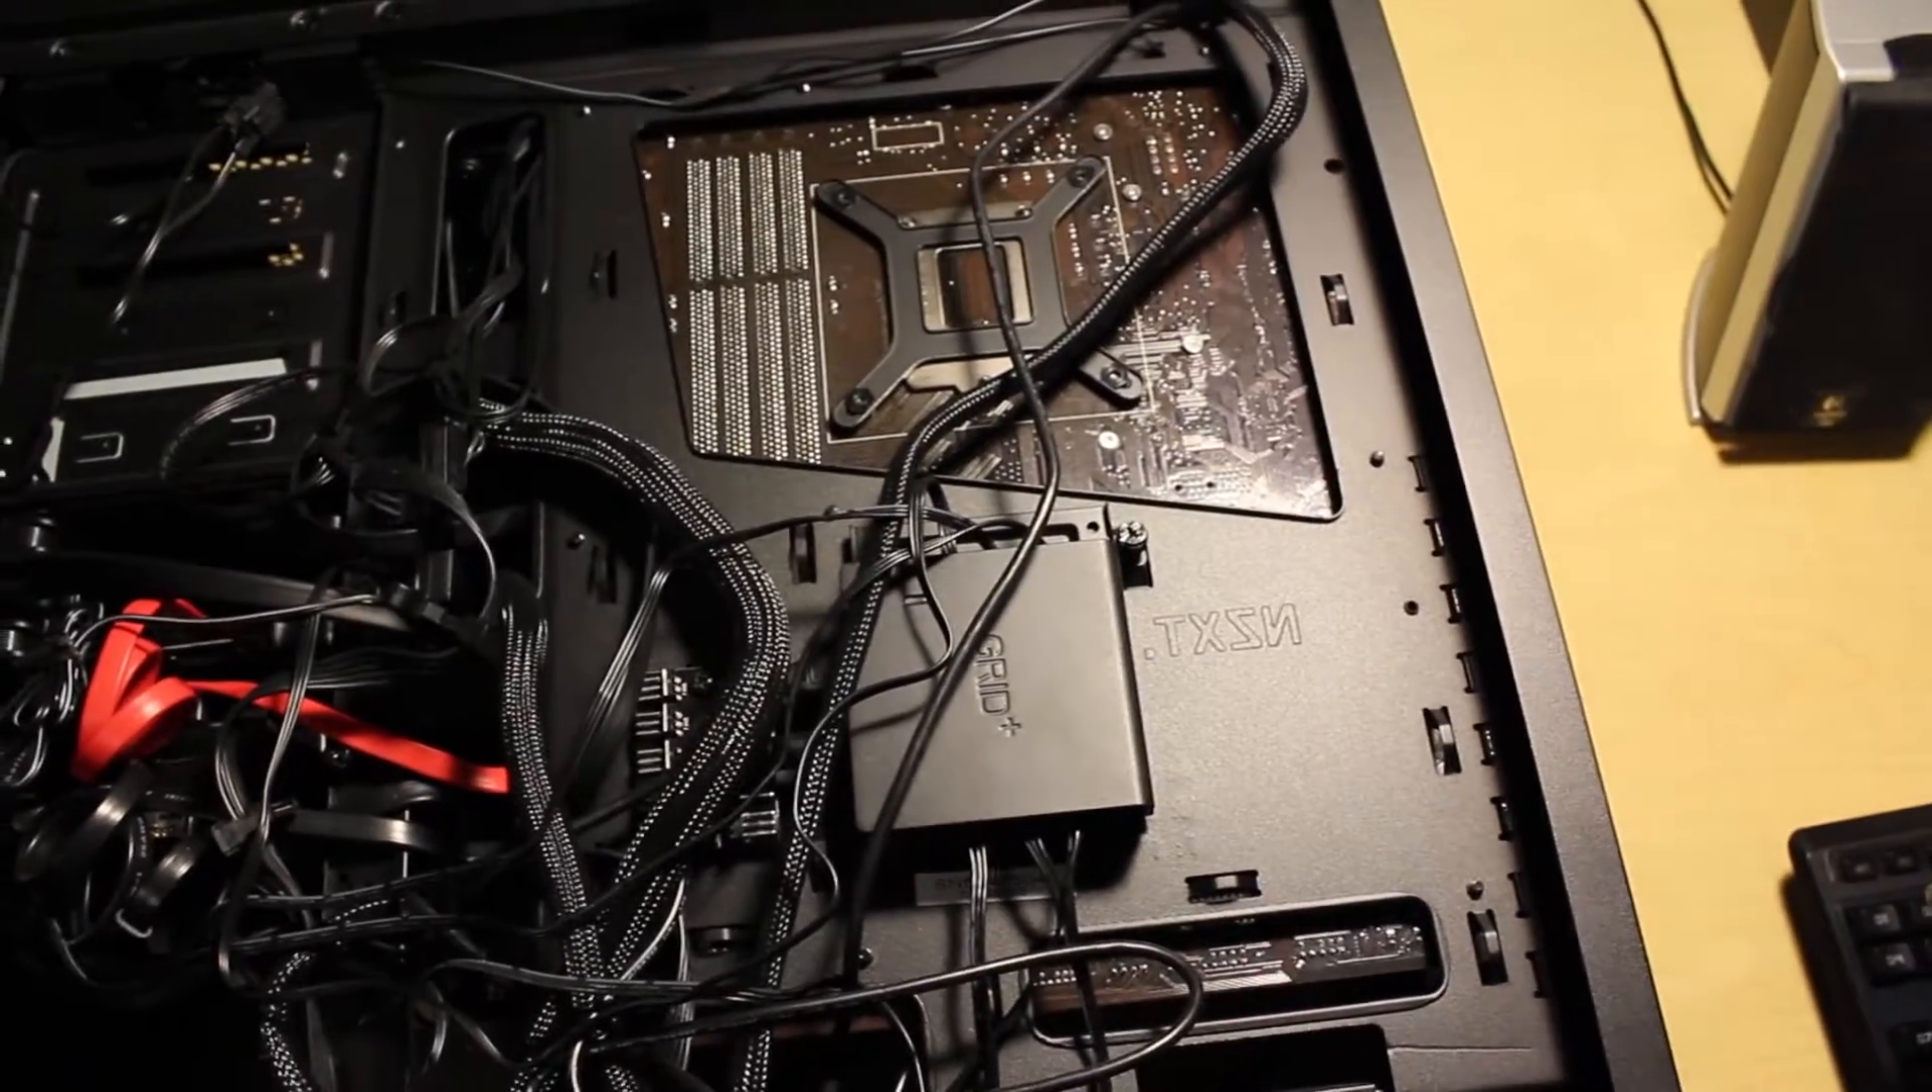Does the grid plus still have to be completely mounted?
No.